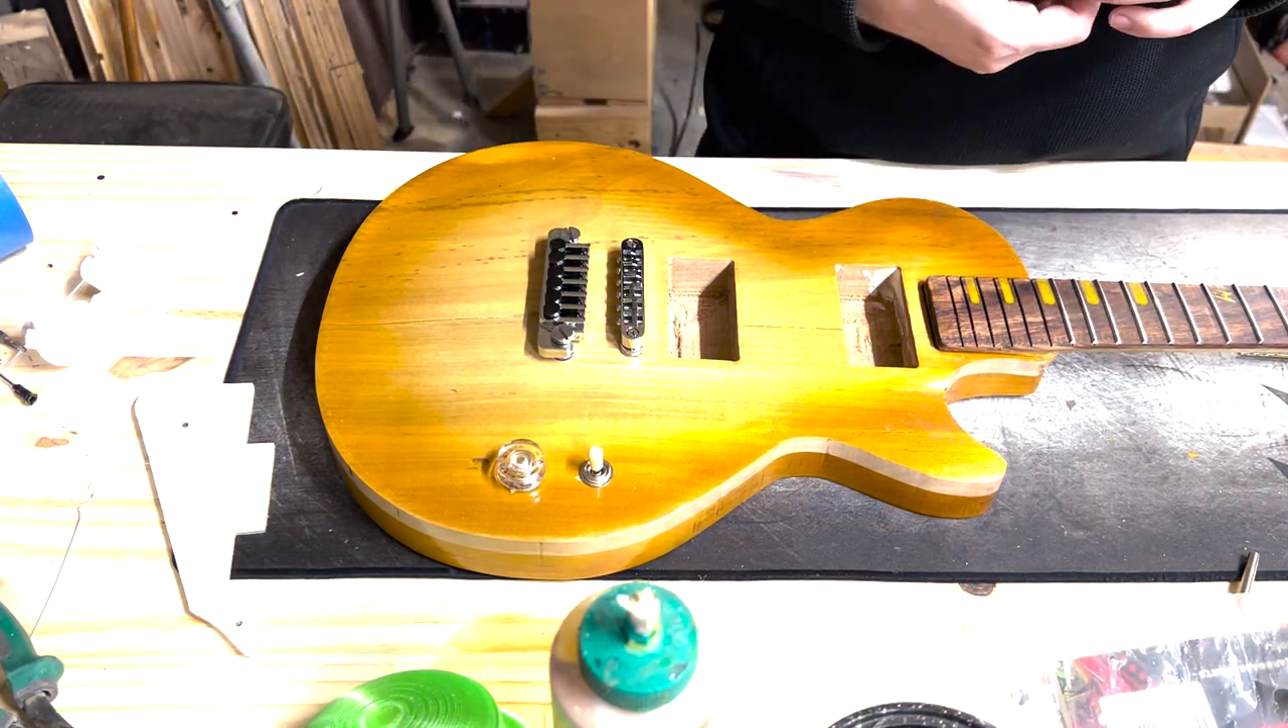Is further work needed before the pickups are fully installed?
Yes.